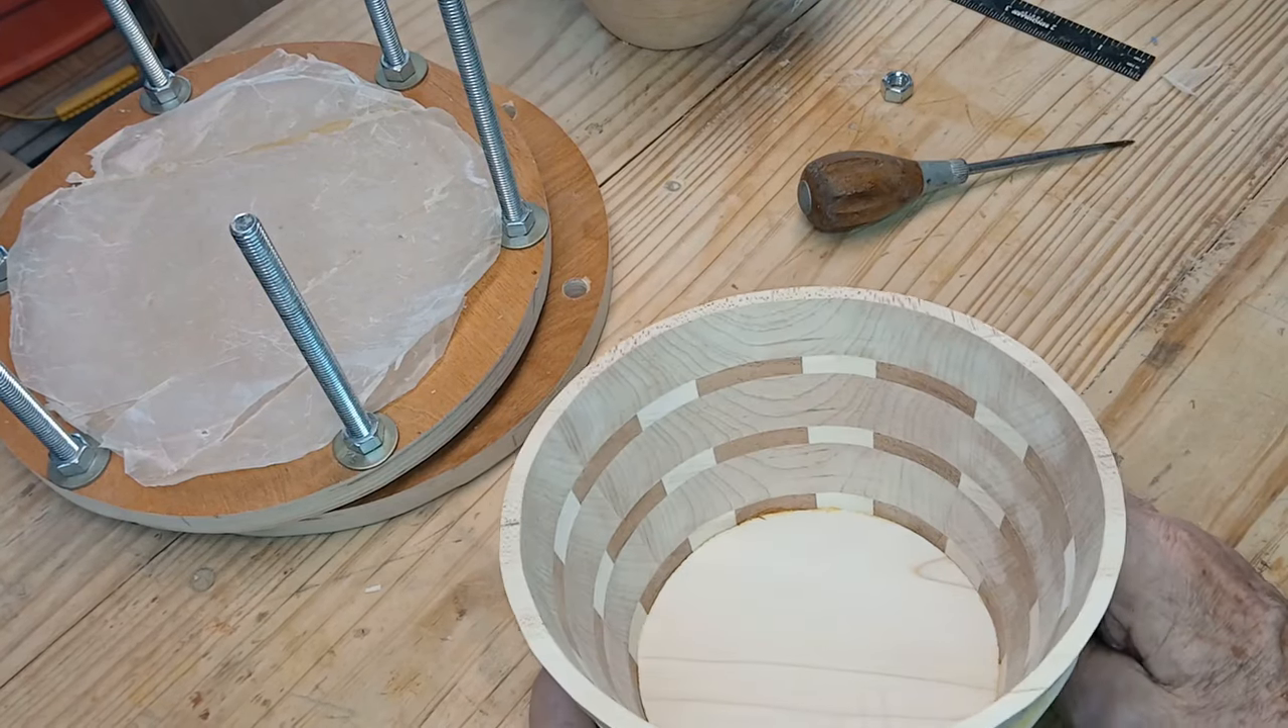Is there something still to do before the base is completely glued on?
No.